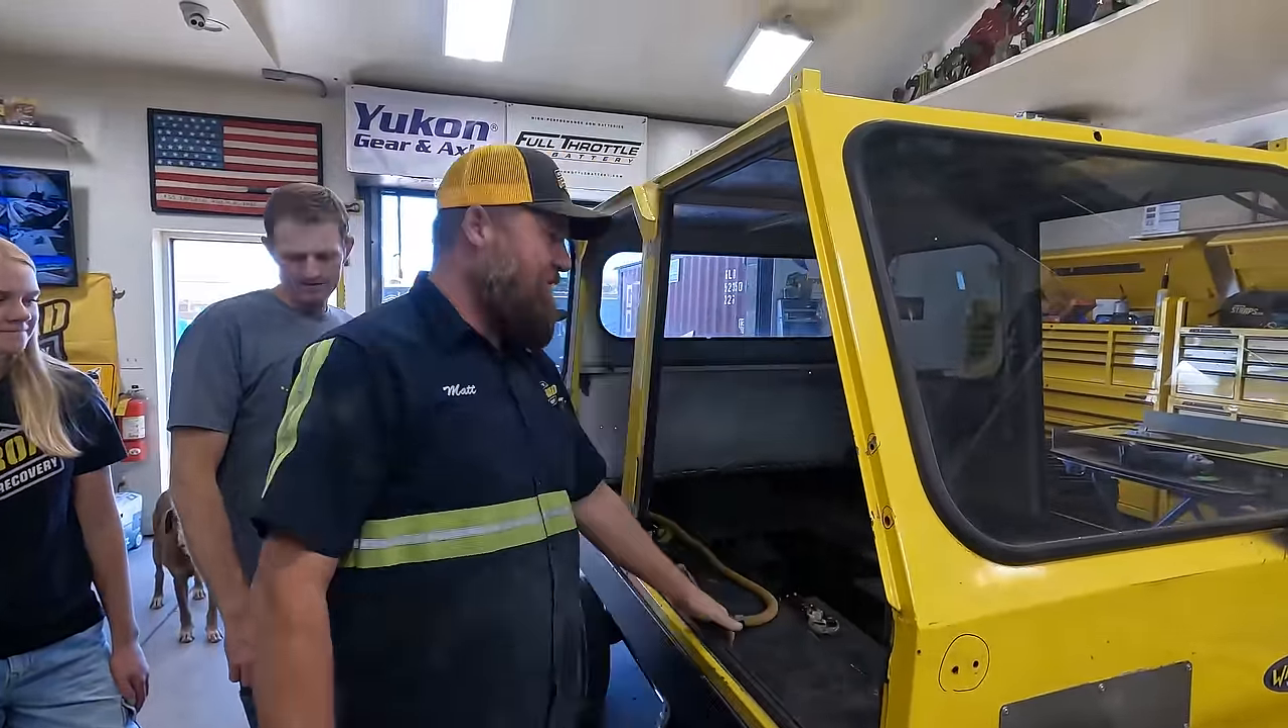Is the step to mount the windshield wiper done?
No.